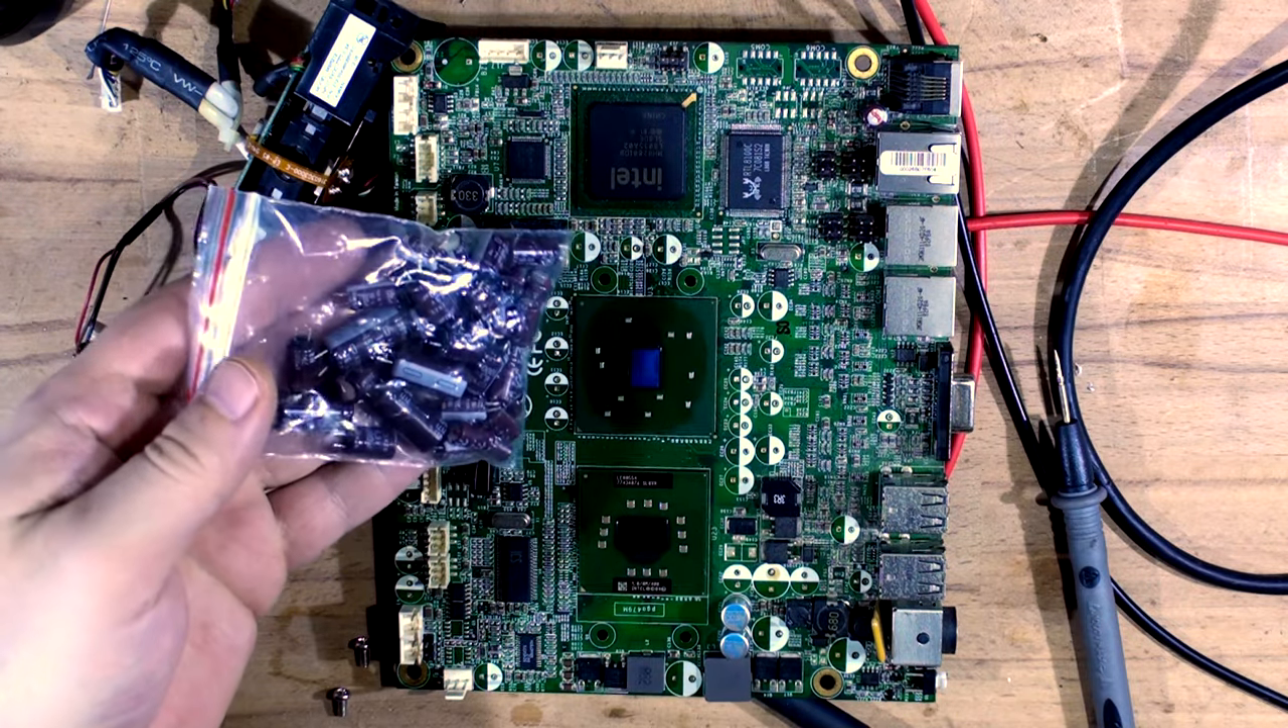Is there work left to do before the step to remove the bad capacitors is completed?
No.